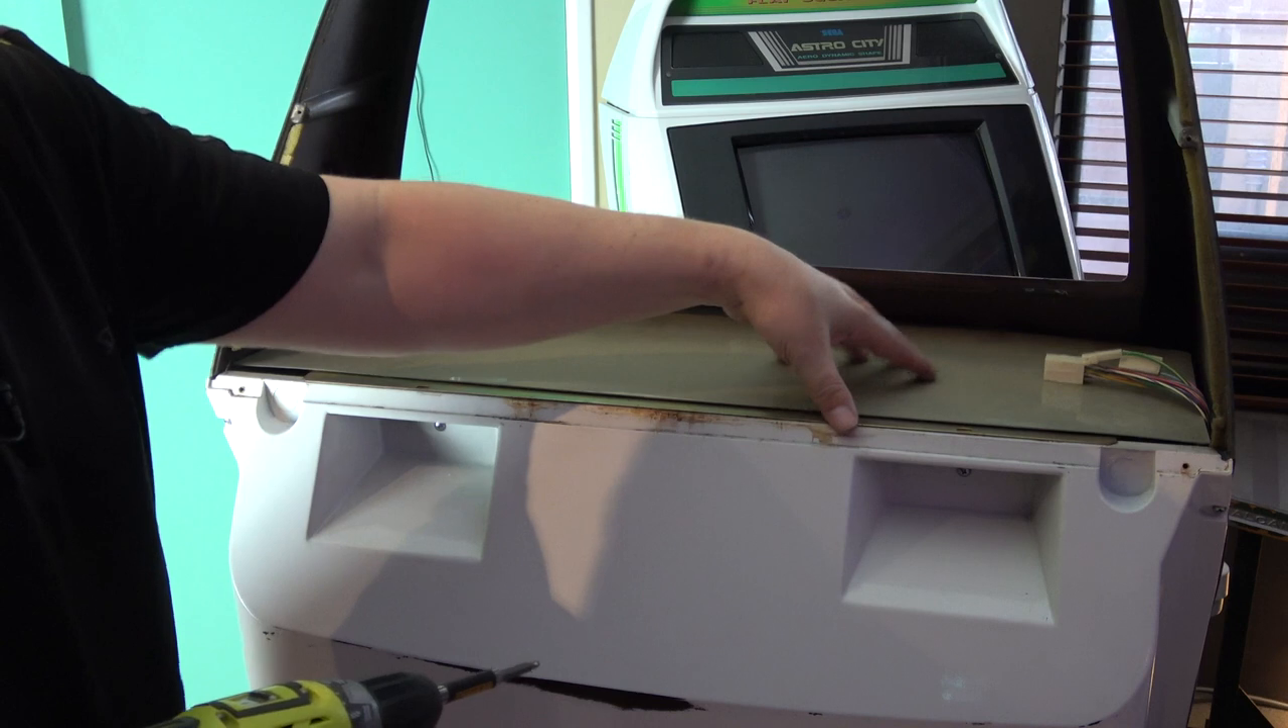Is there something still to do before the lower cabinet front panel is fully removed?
Yes.